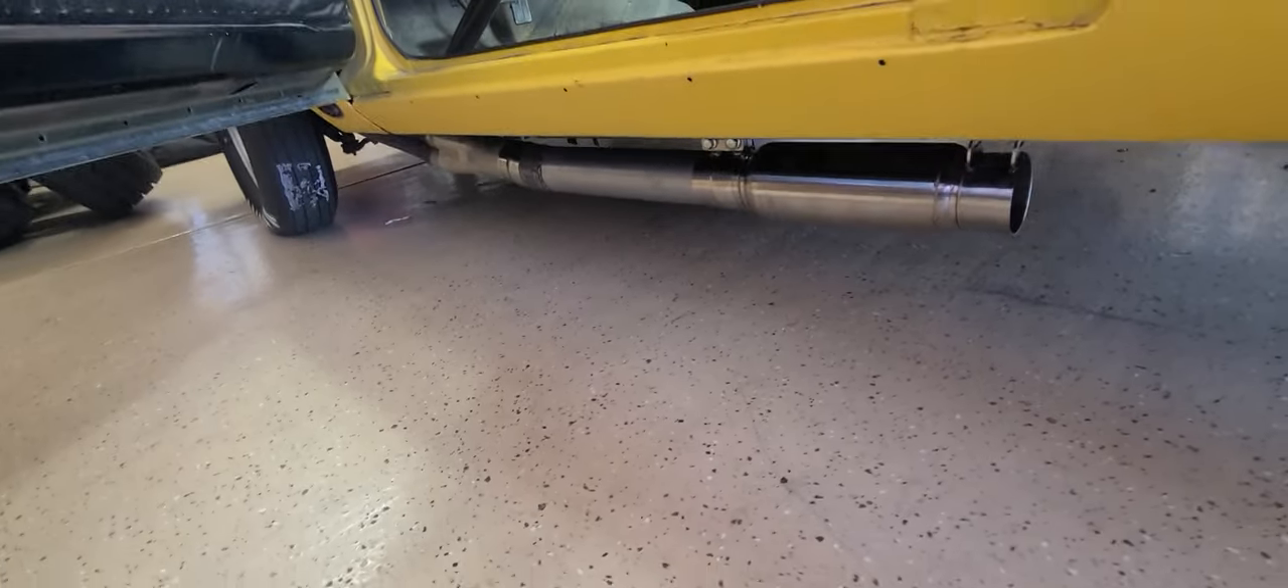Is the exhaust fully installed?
Yes.